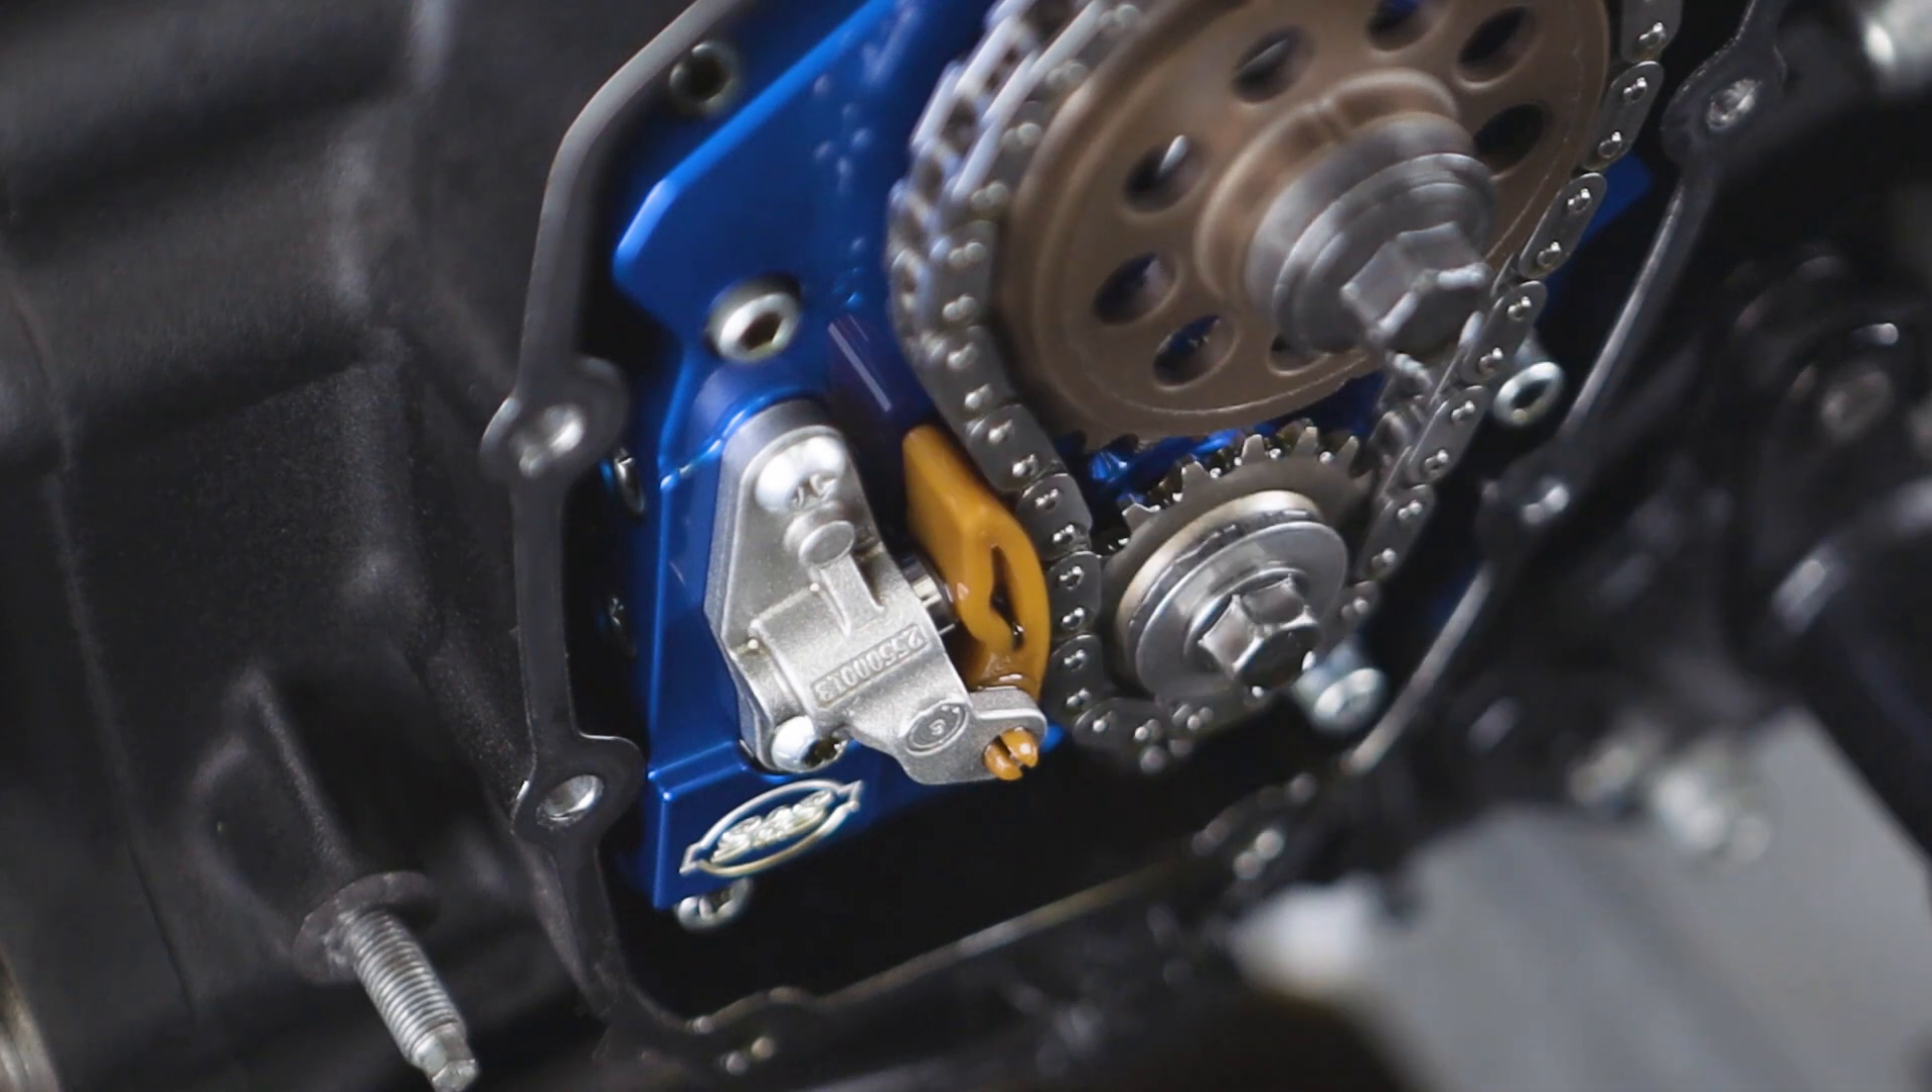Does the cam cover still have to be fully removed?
No.